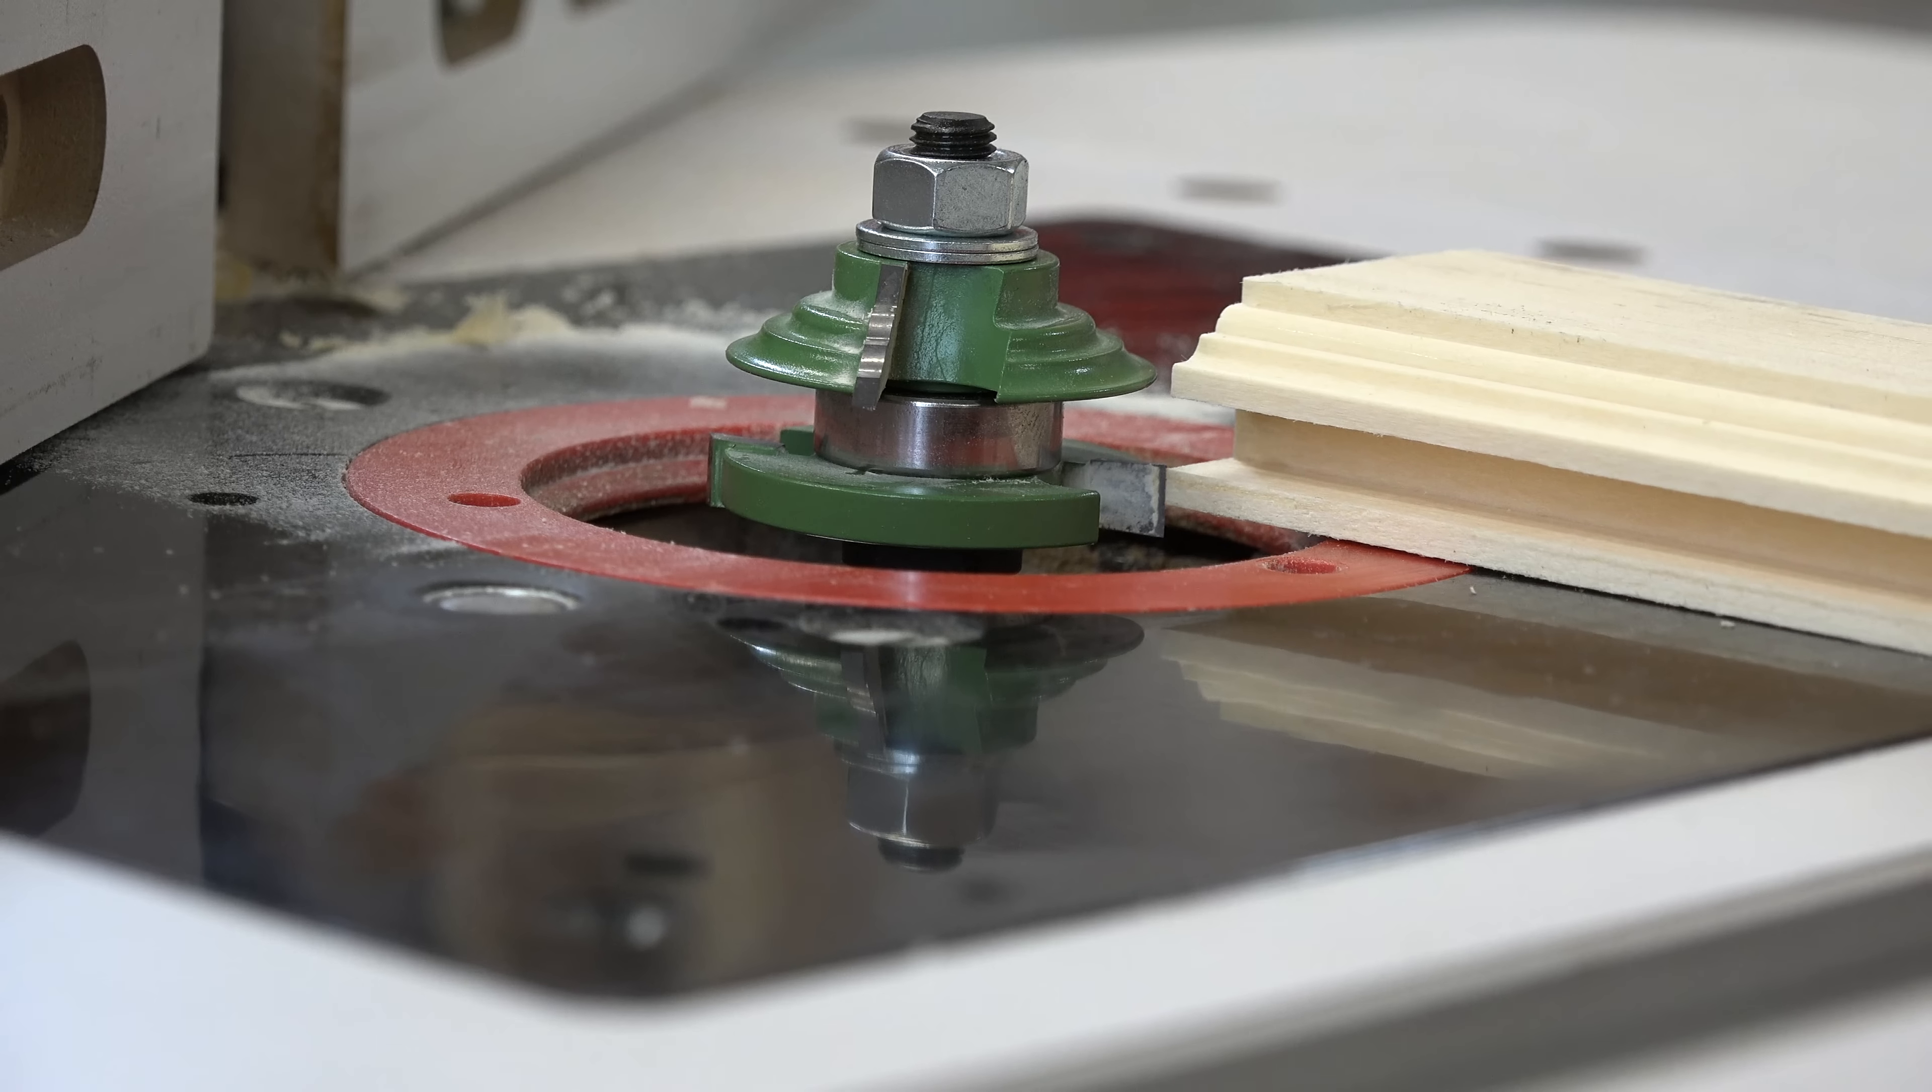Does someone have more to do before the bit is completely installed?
No.